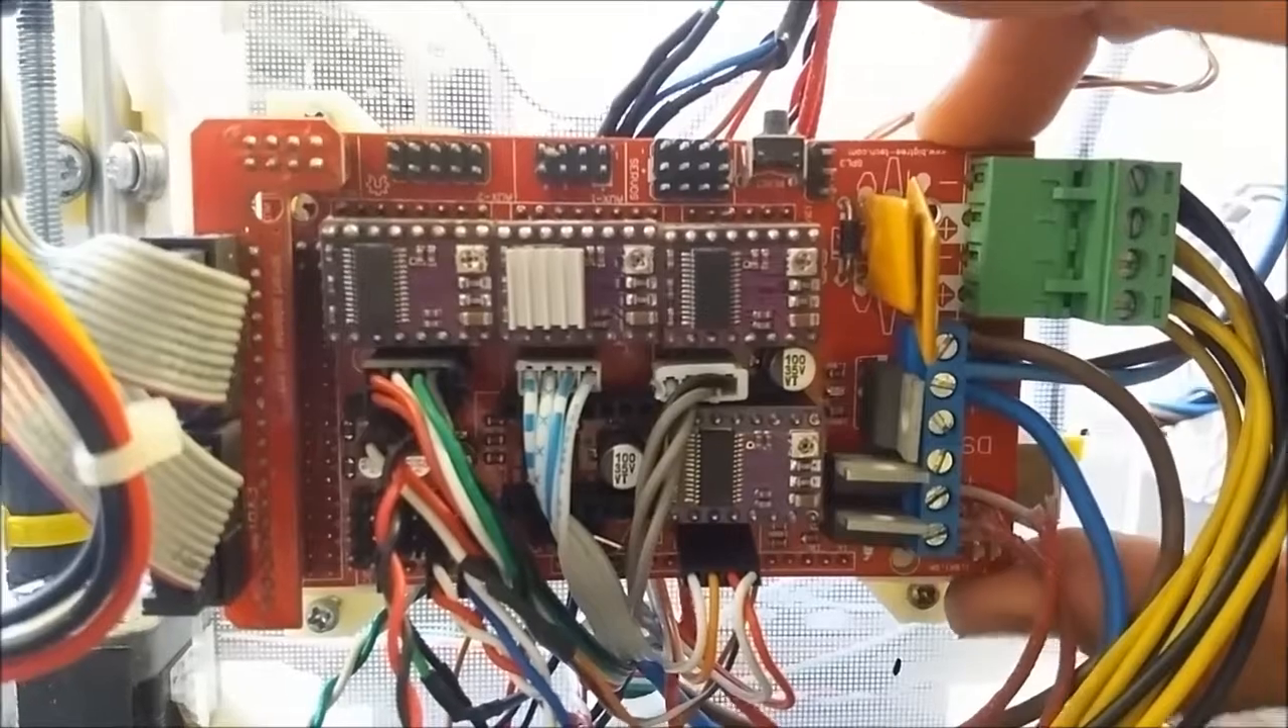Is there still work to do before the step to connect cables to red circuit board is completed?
No.